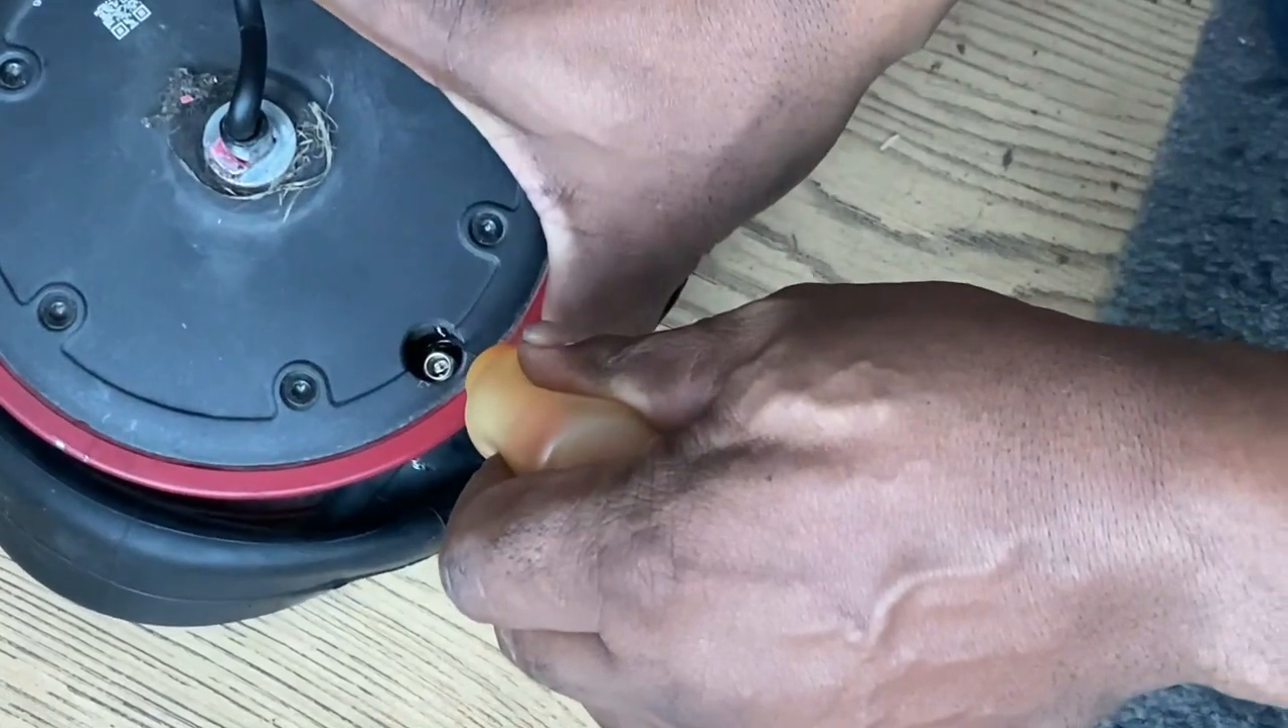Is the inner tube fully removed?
No.